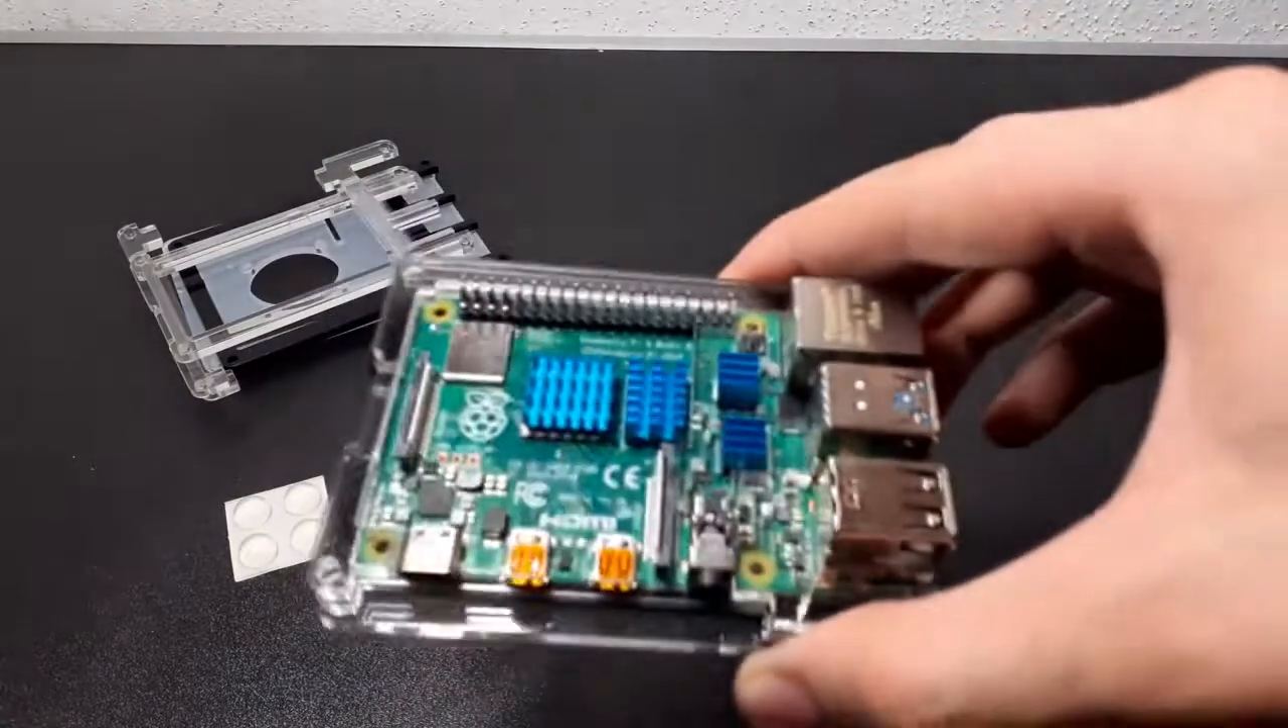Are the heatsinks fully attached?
Yes.